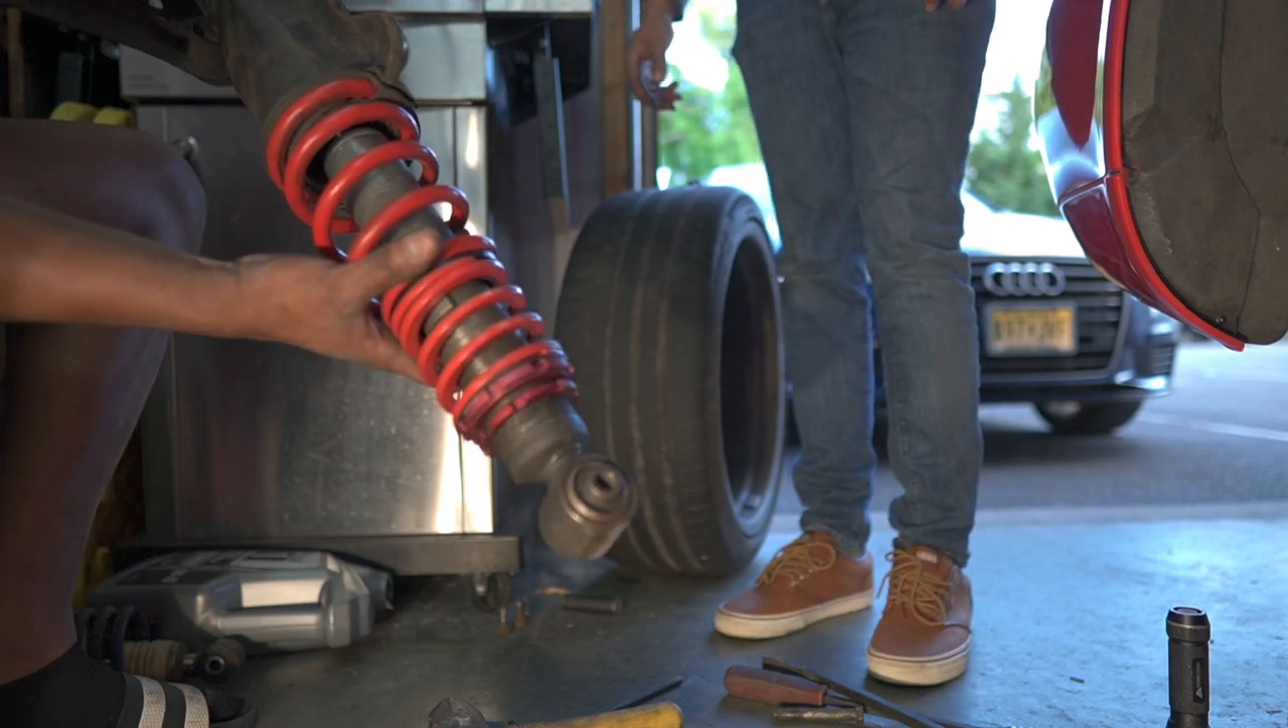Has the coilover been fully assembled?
Yes.